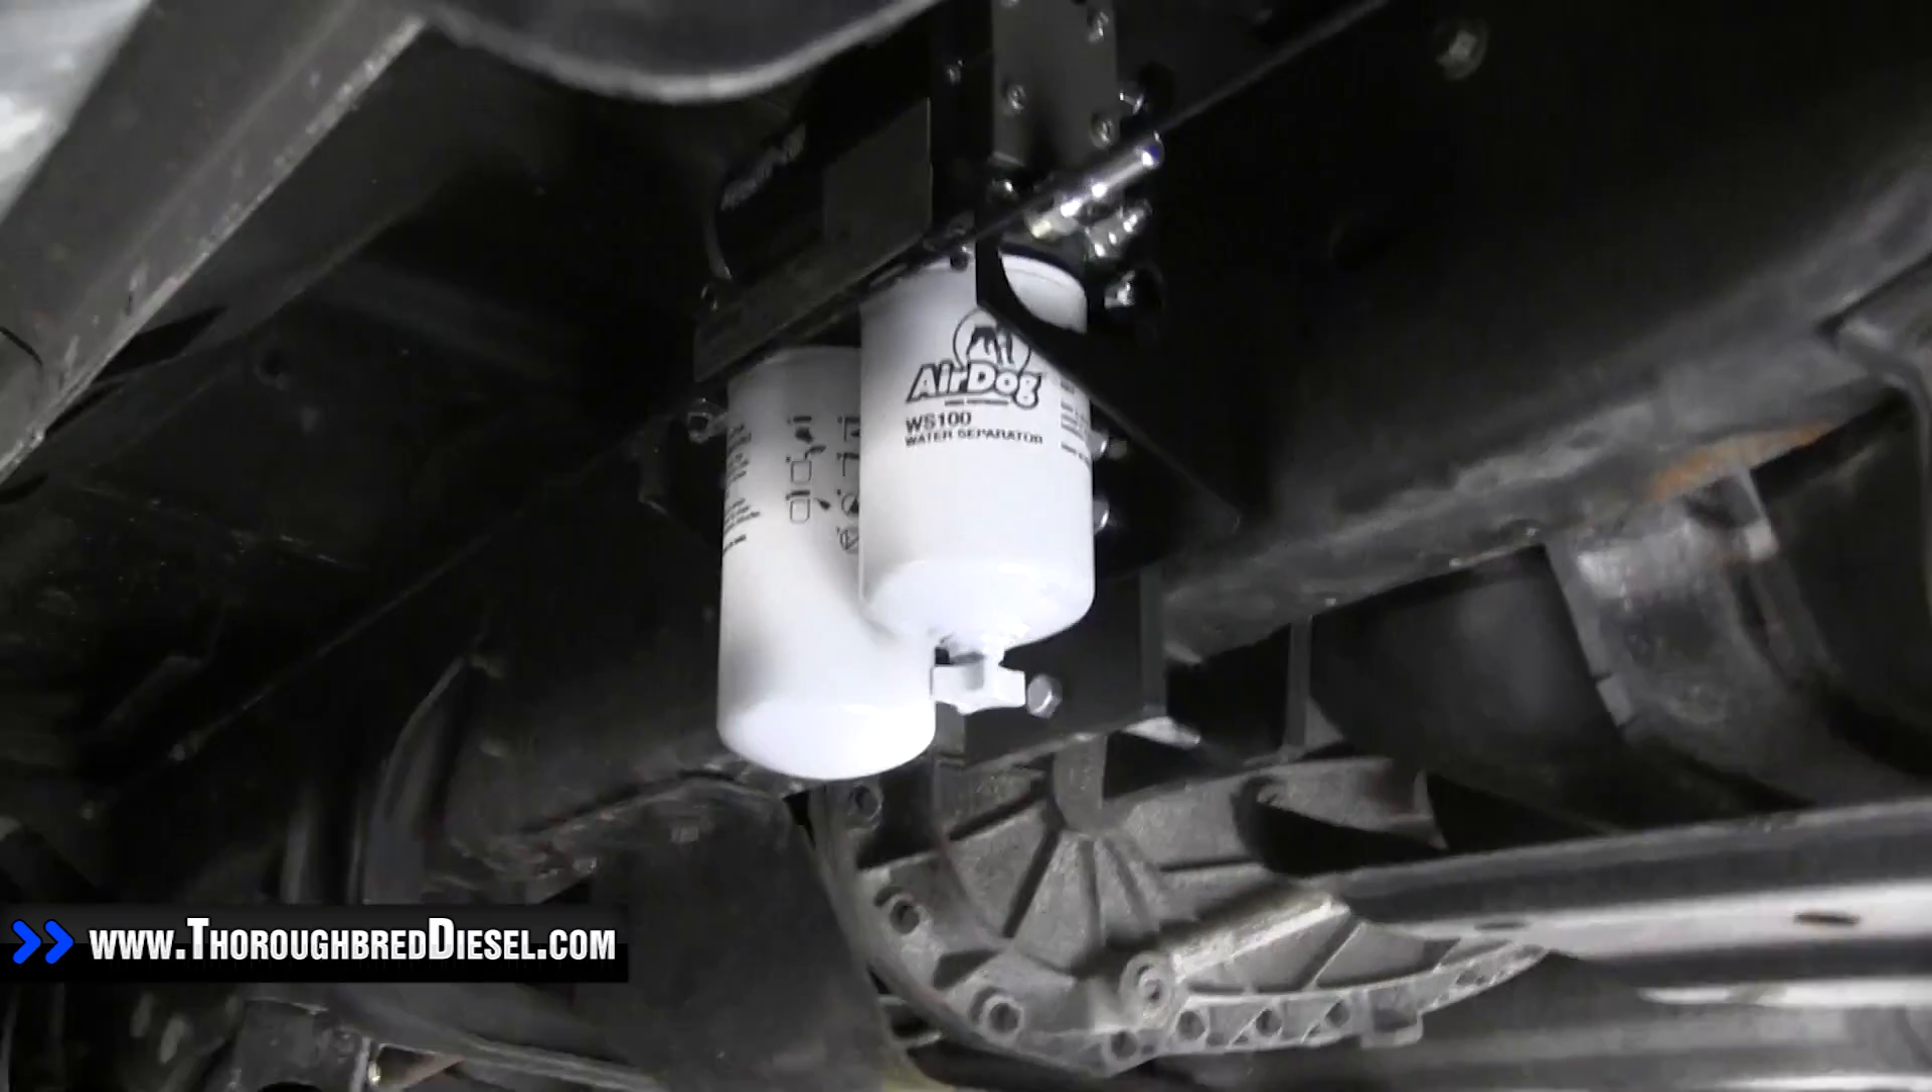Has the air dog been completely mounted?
Yes.